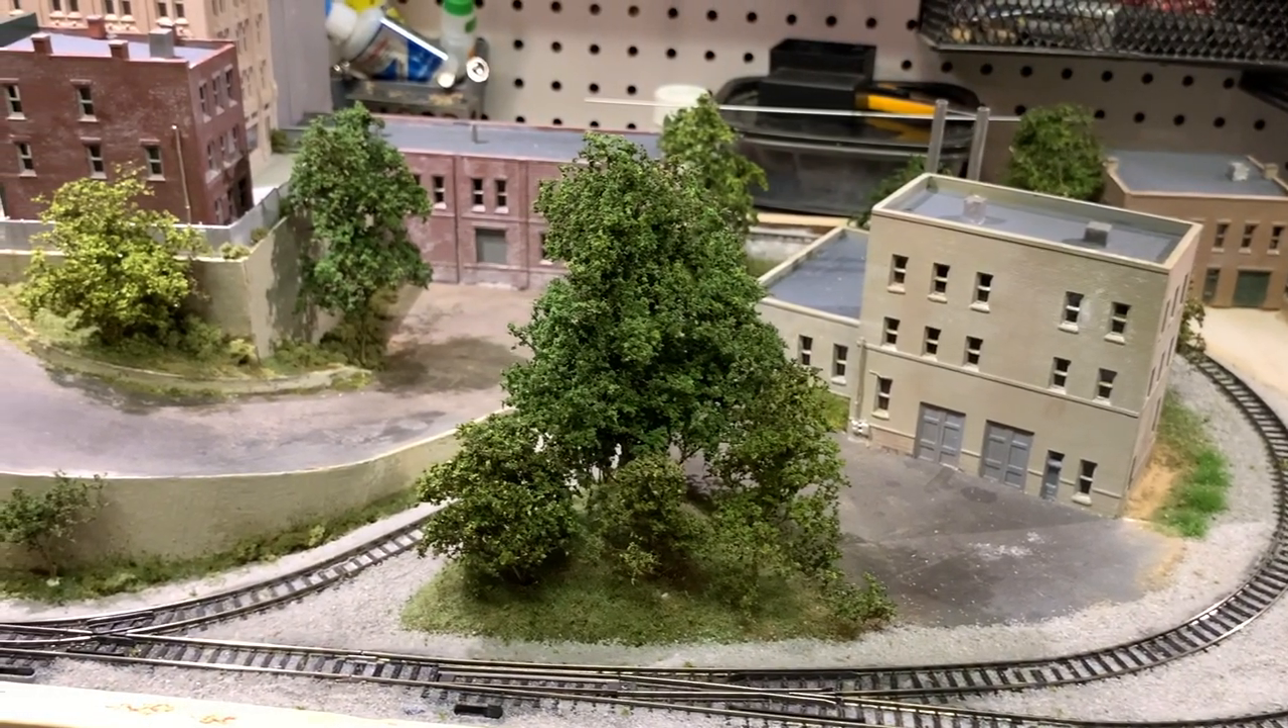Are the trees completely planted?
Yes.